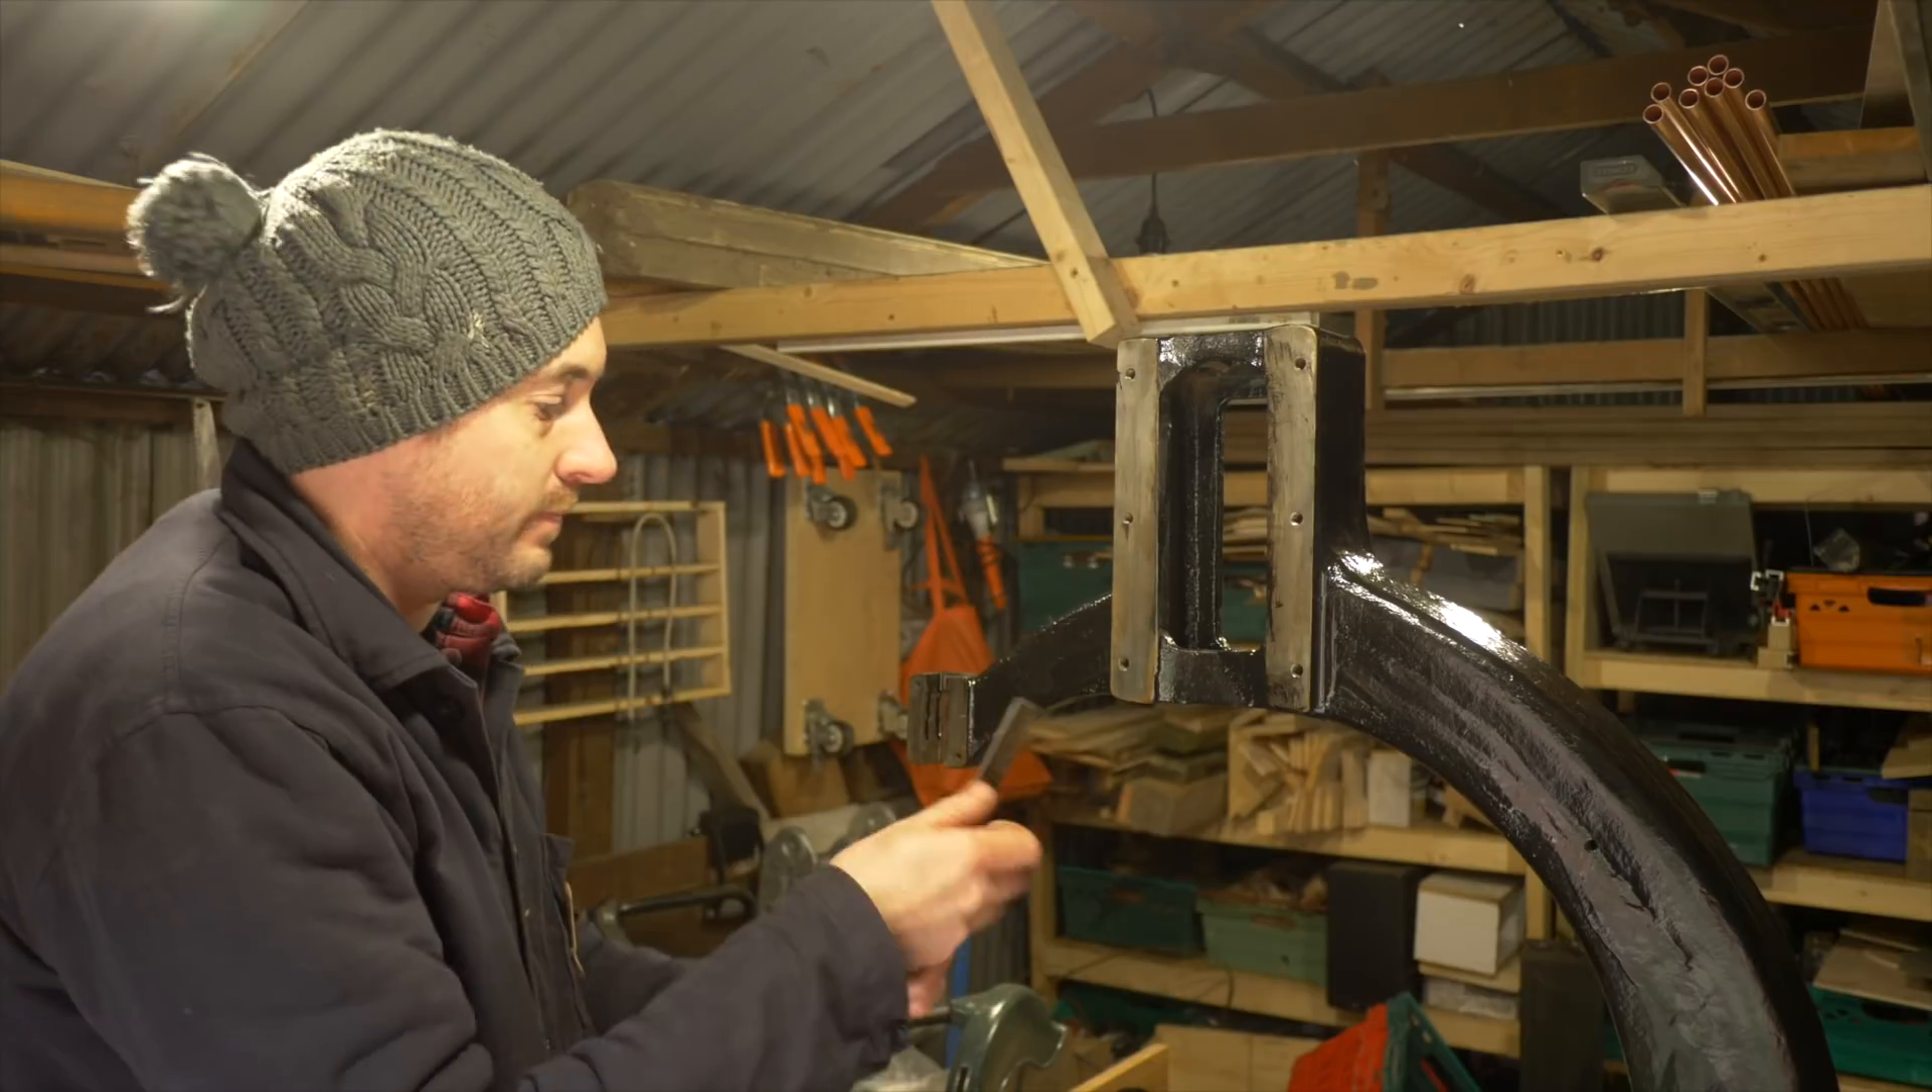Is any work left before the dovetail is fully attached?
Yes.